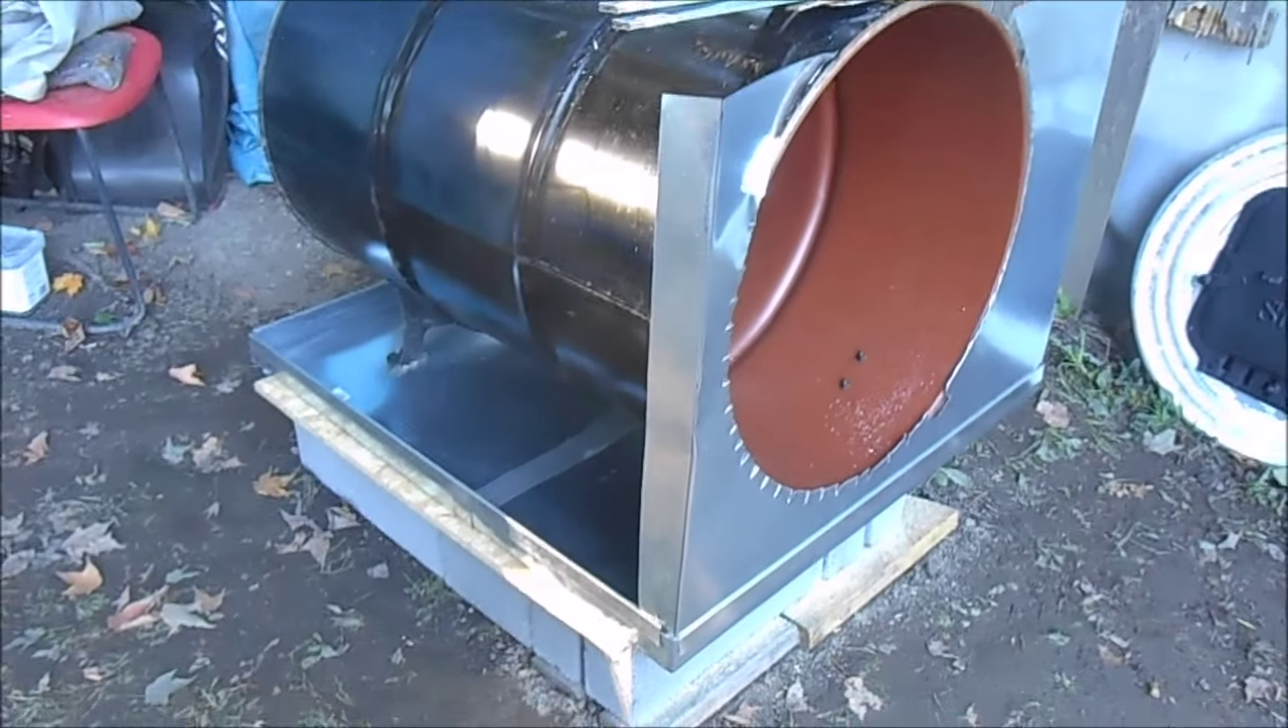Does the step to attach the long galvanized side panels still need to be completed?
Yes.